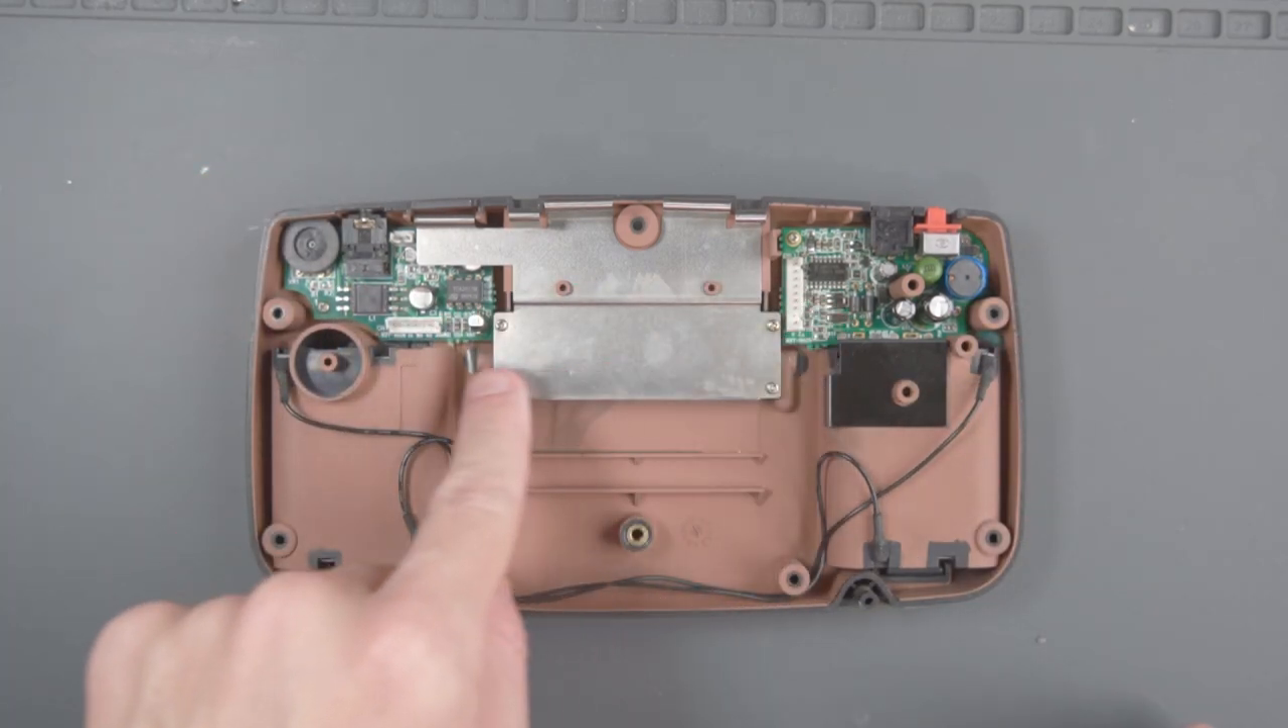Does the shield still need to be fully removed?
Yes.